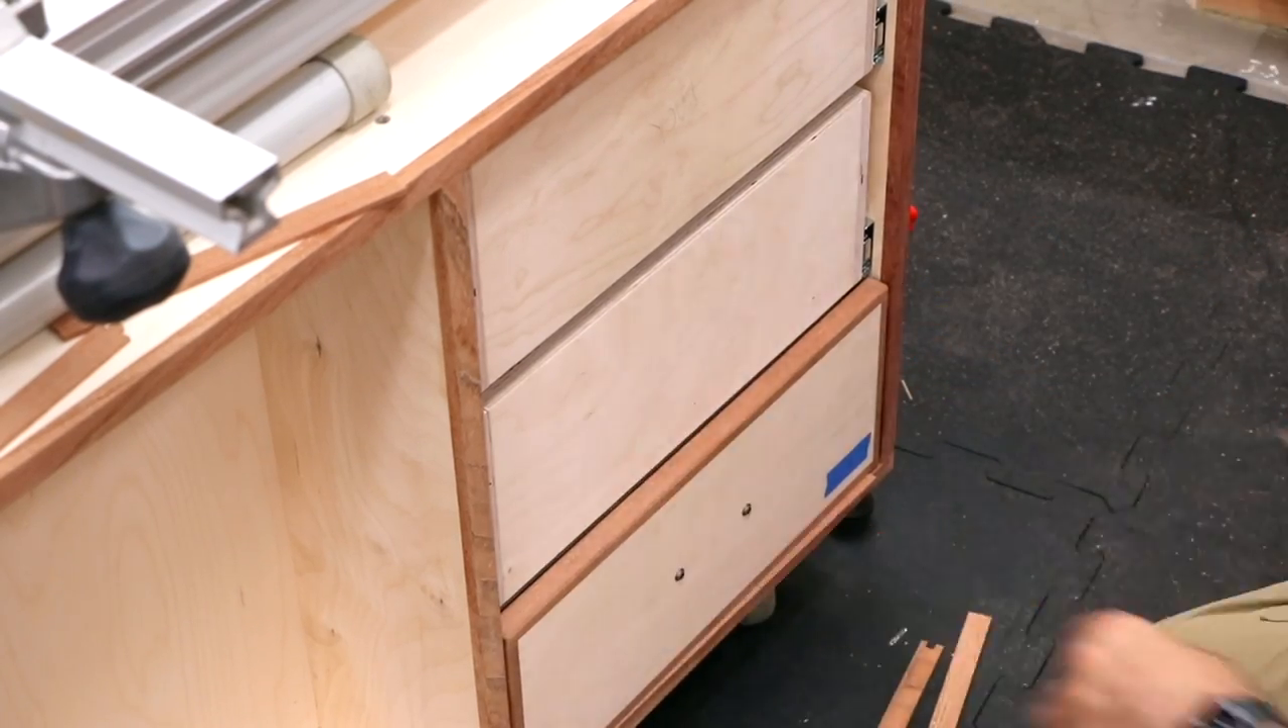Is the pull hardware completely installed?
No.